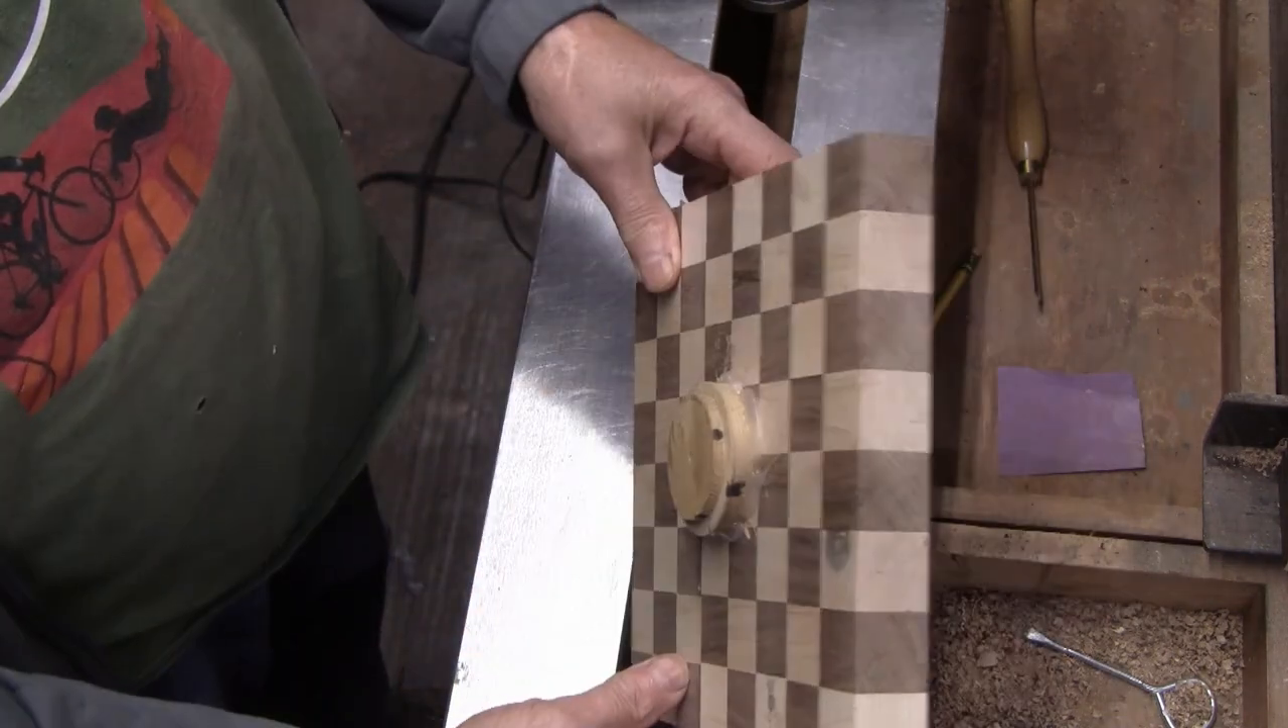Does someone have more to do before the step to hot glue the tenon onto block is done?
No.